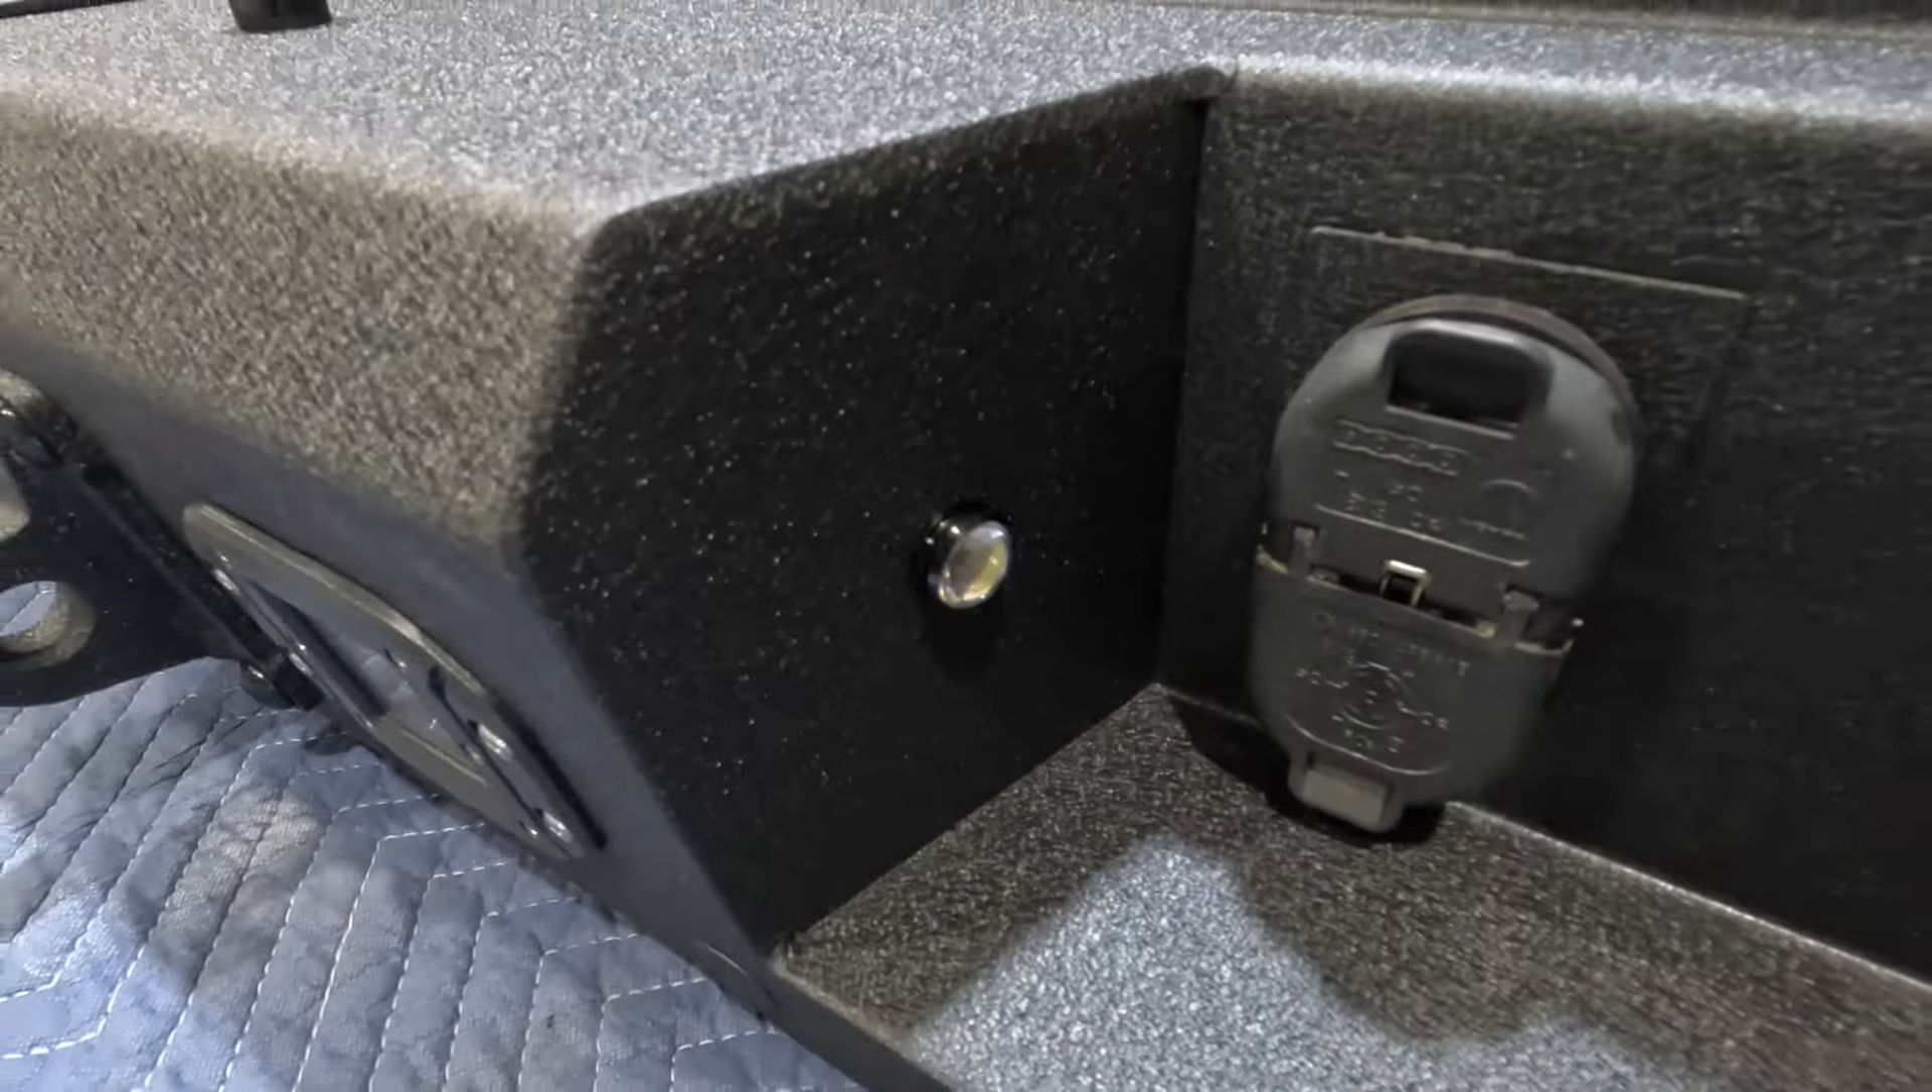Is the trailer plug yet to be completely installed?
No.